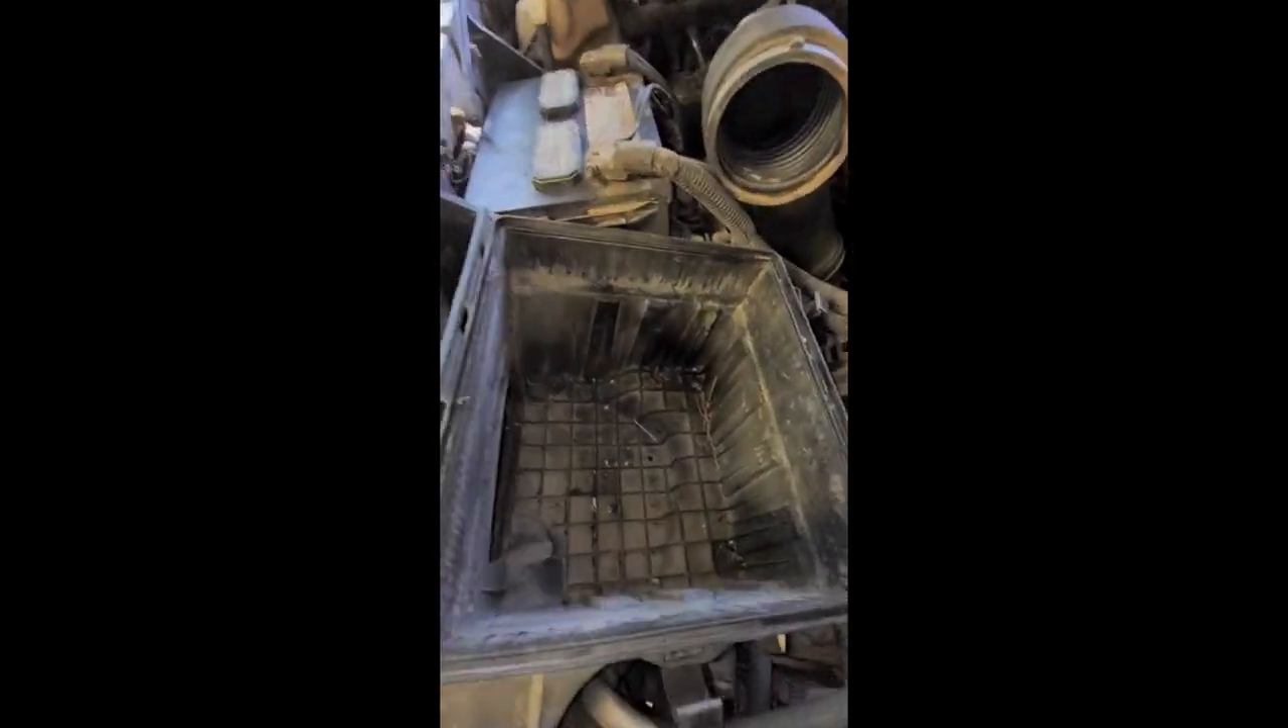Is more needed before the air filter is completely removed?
No.